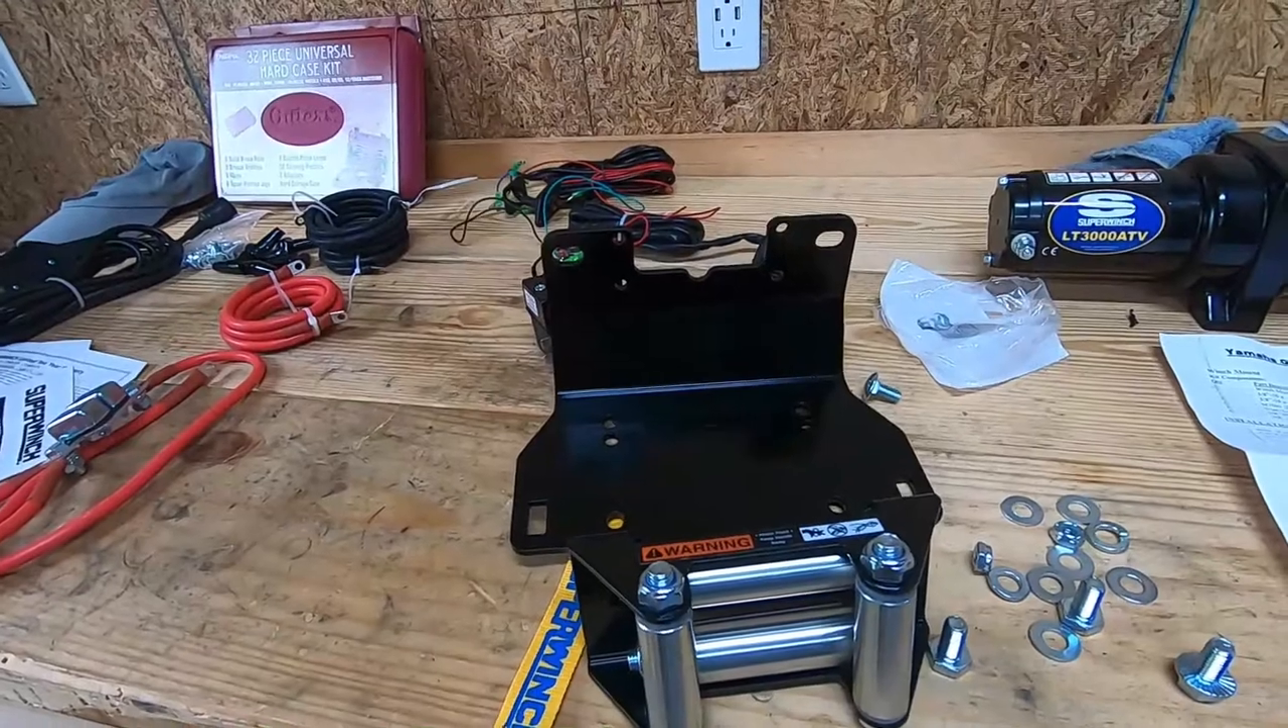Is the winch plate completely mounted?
No.